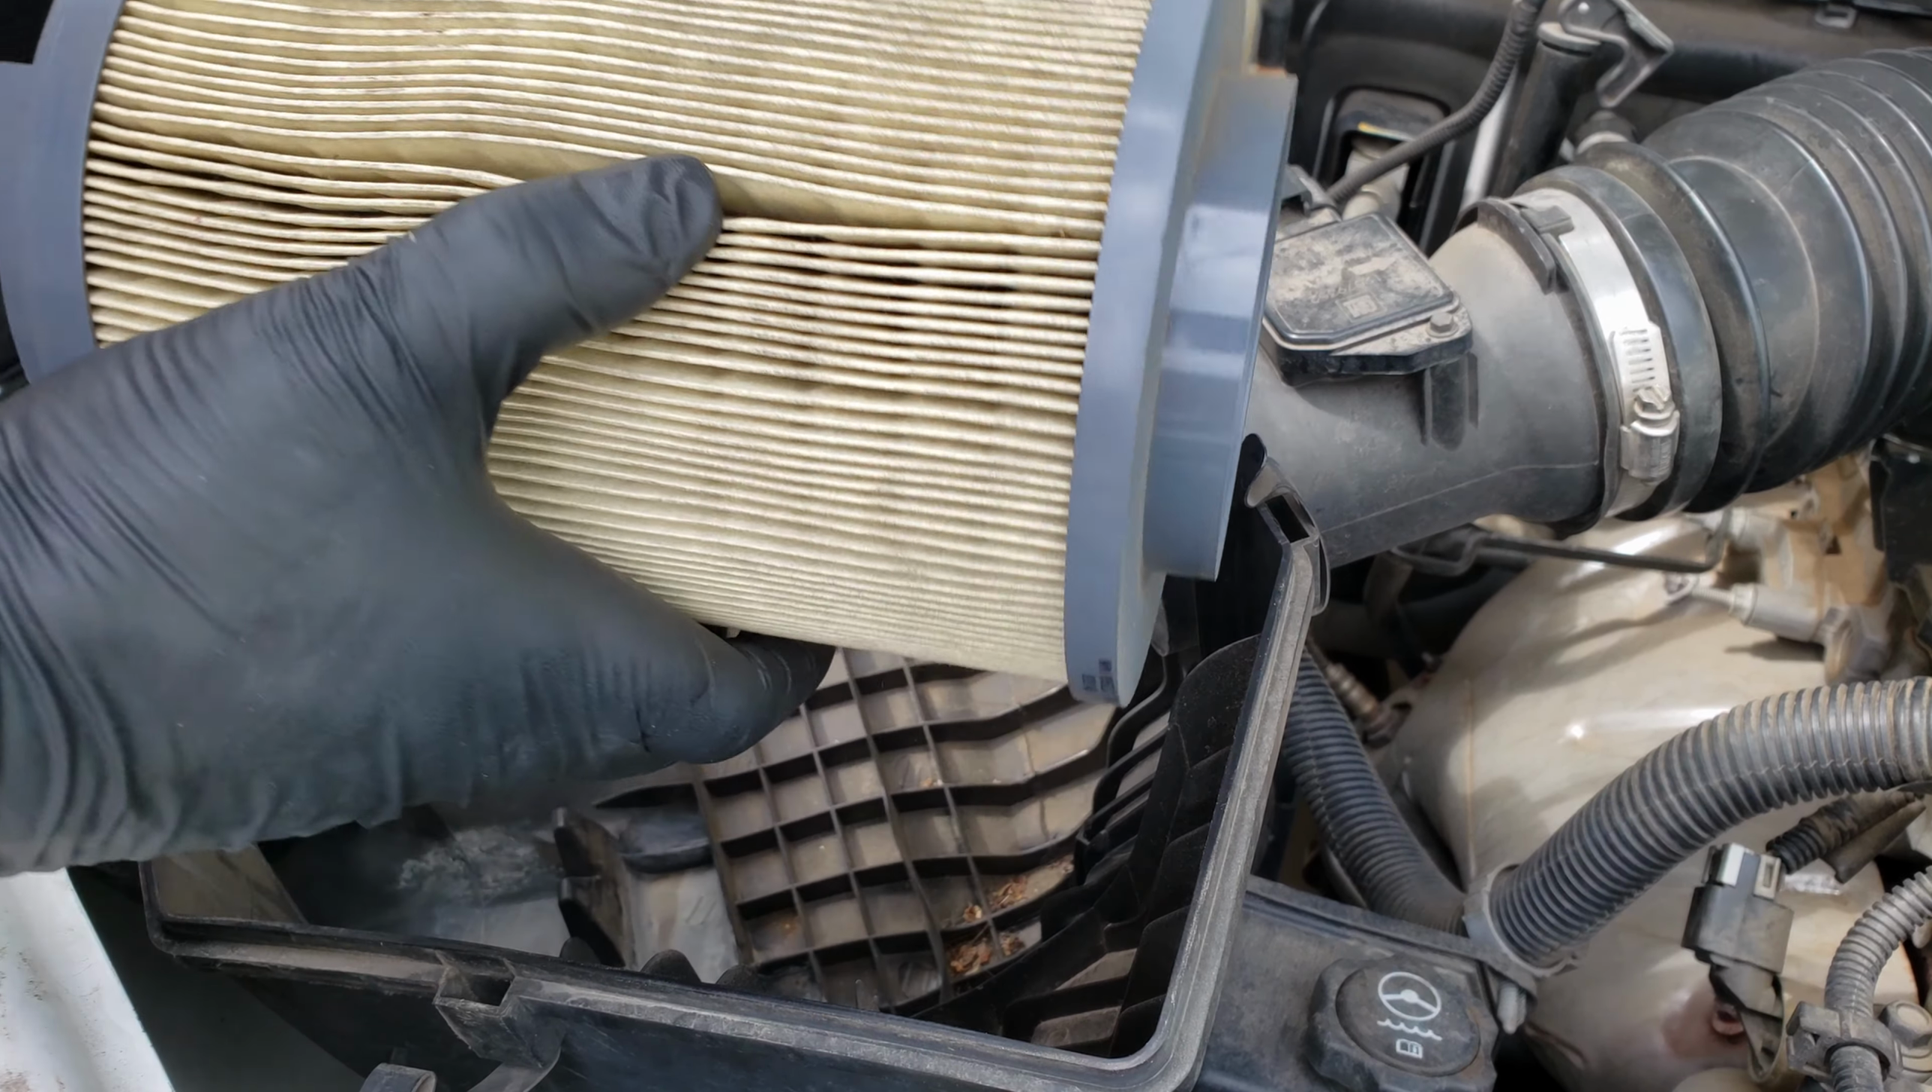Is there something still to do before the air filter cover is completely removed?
No.